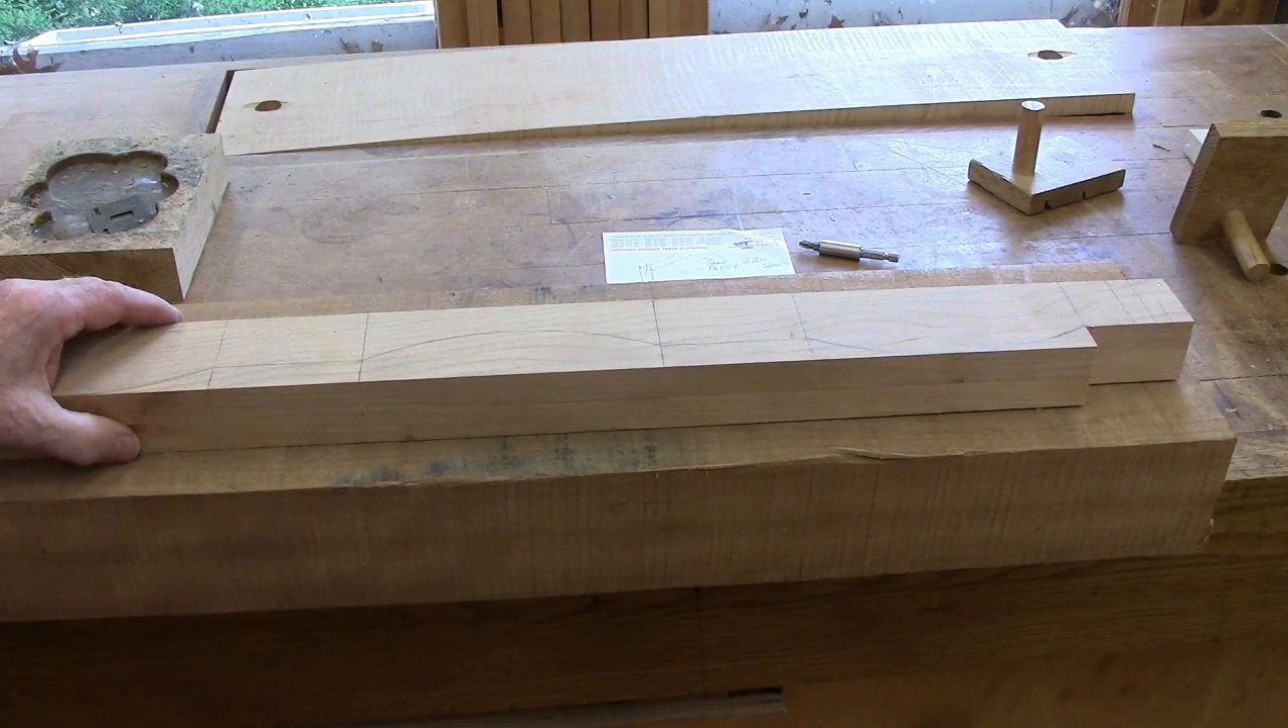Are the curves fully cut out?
No.